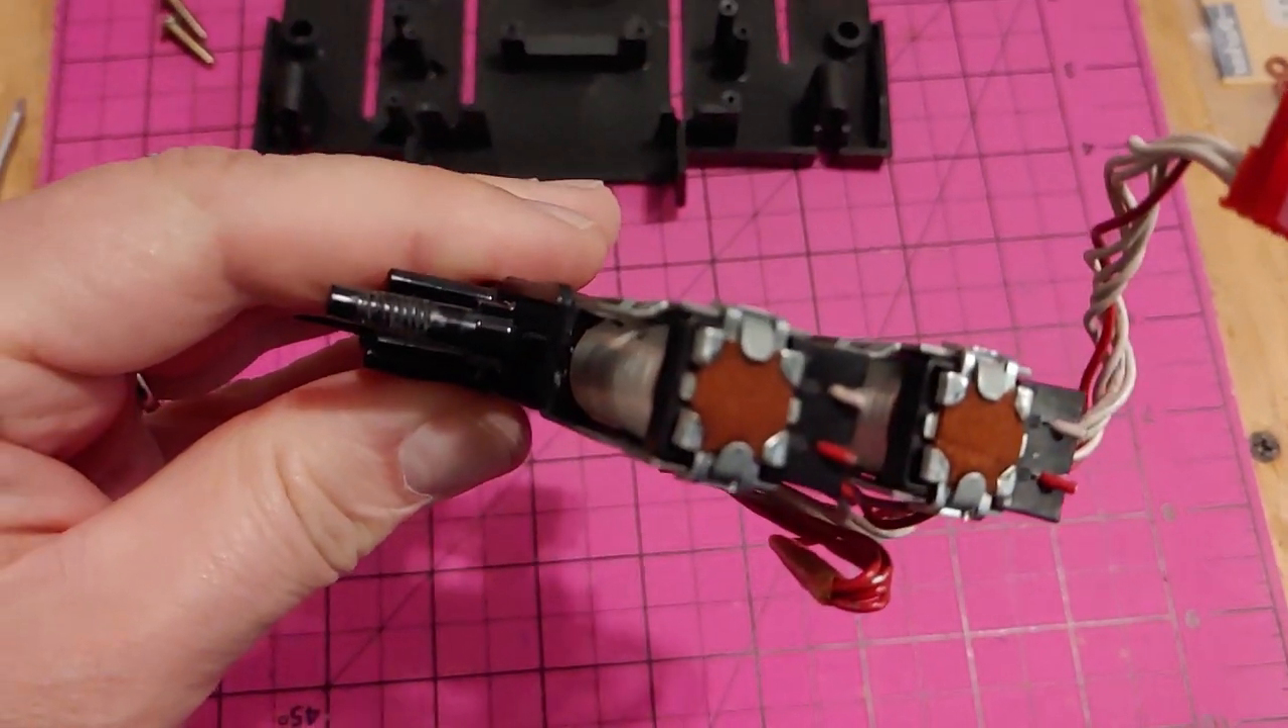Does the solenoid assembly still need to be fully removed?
No.